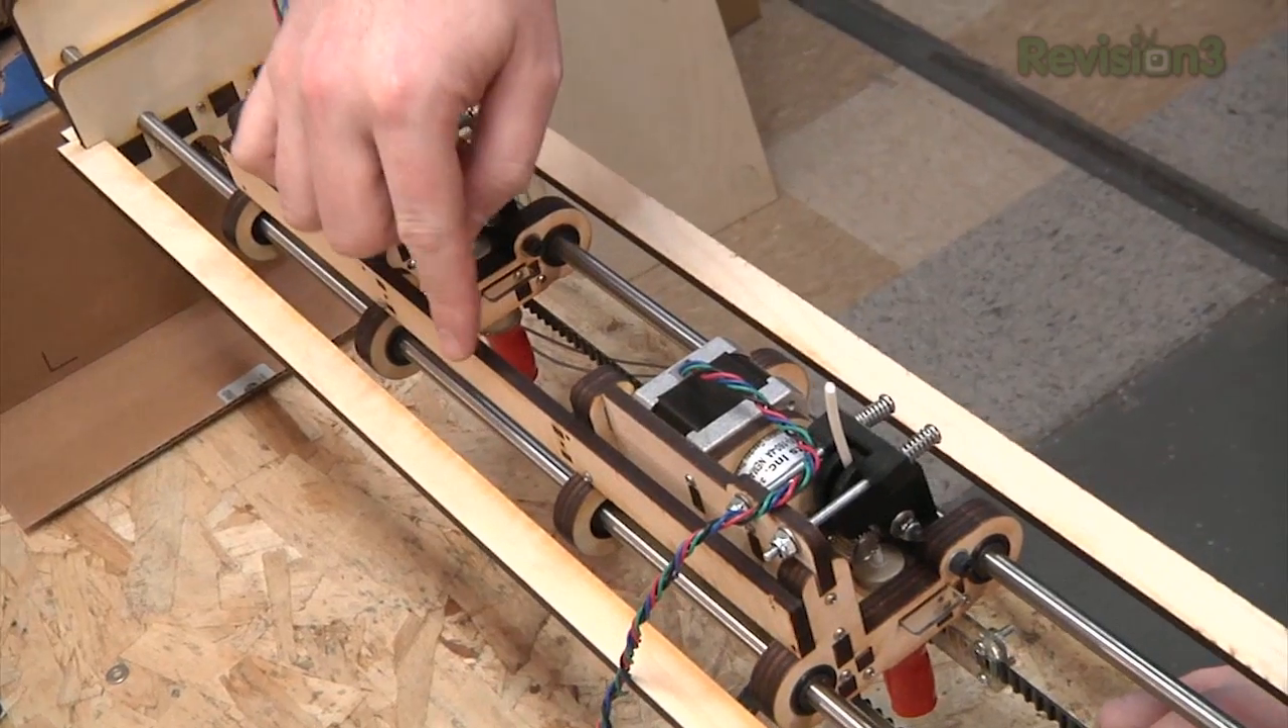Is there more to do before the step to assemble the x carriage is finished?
No.